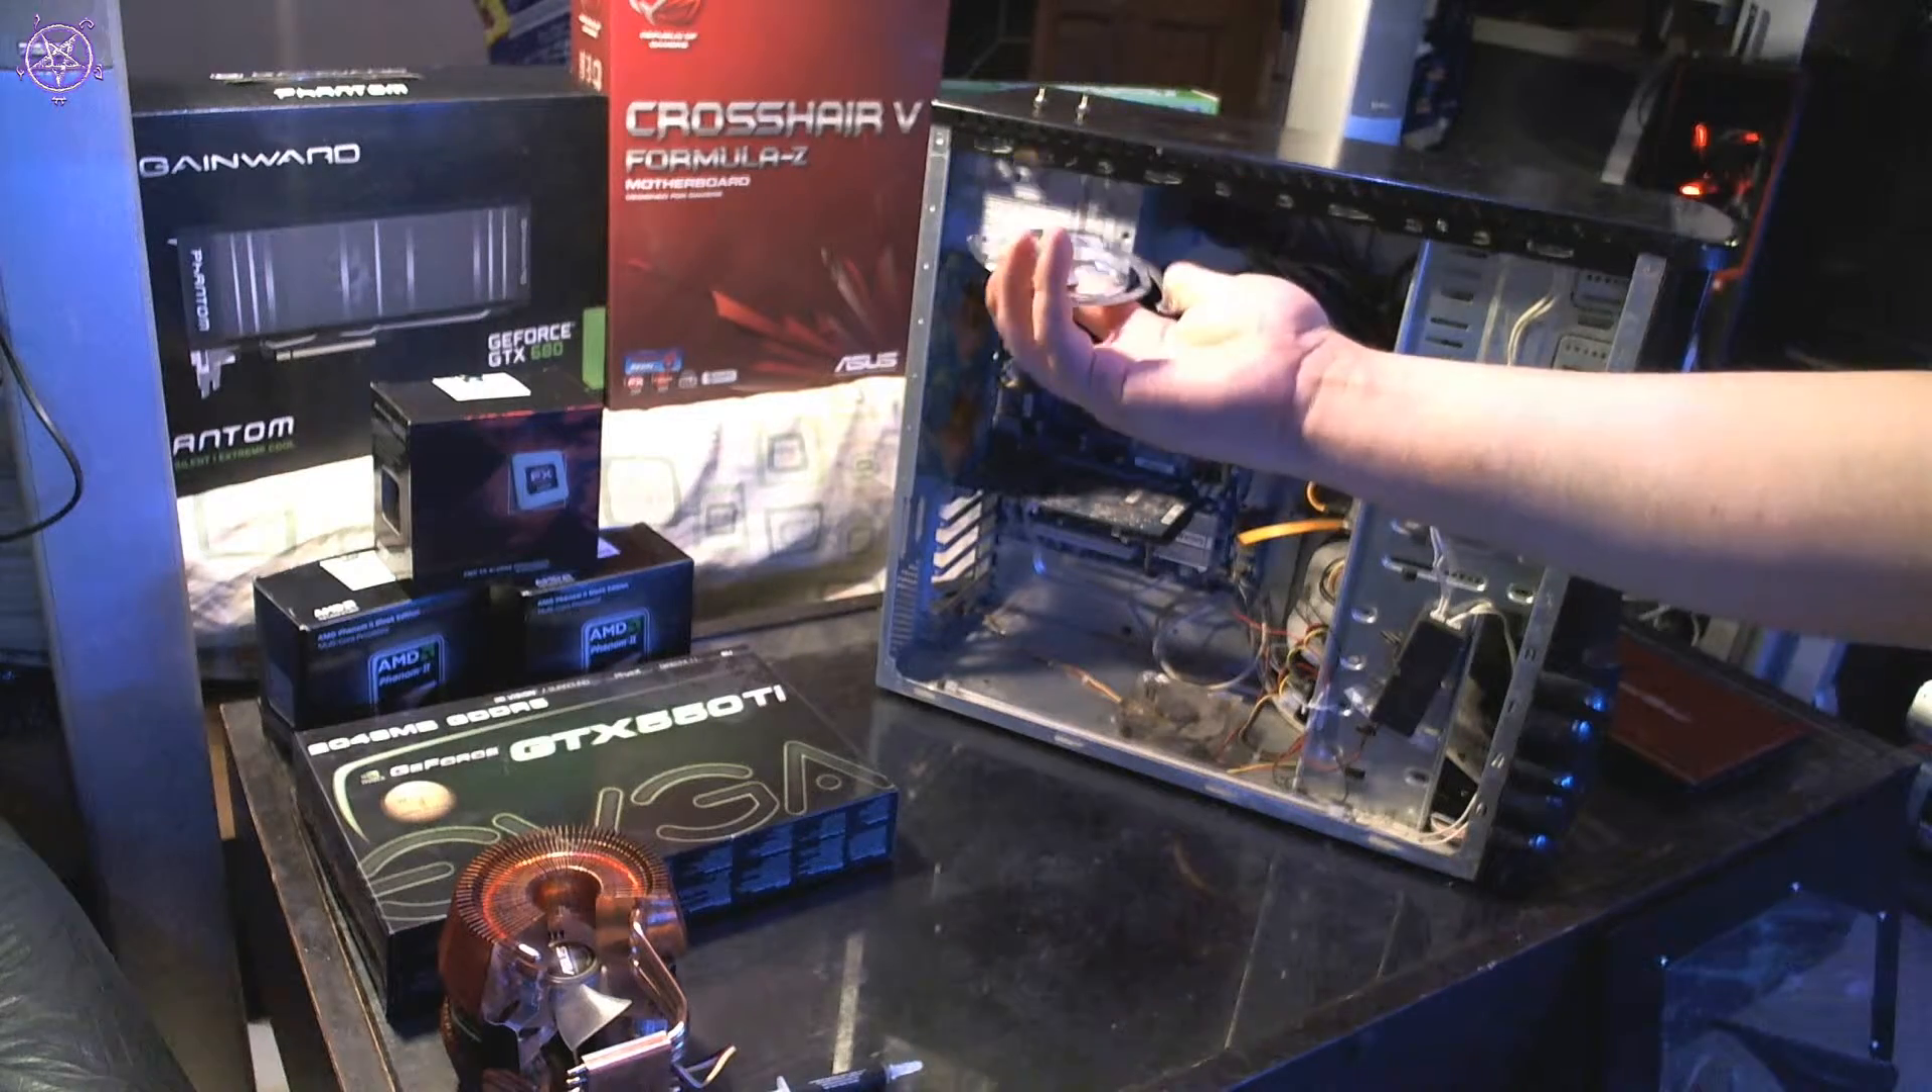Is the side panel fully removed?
Yes.